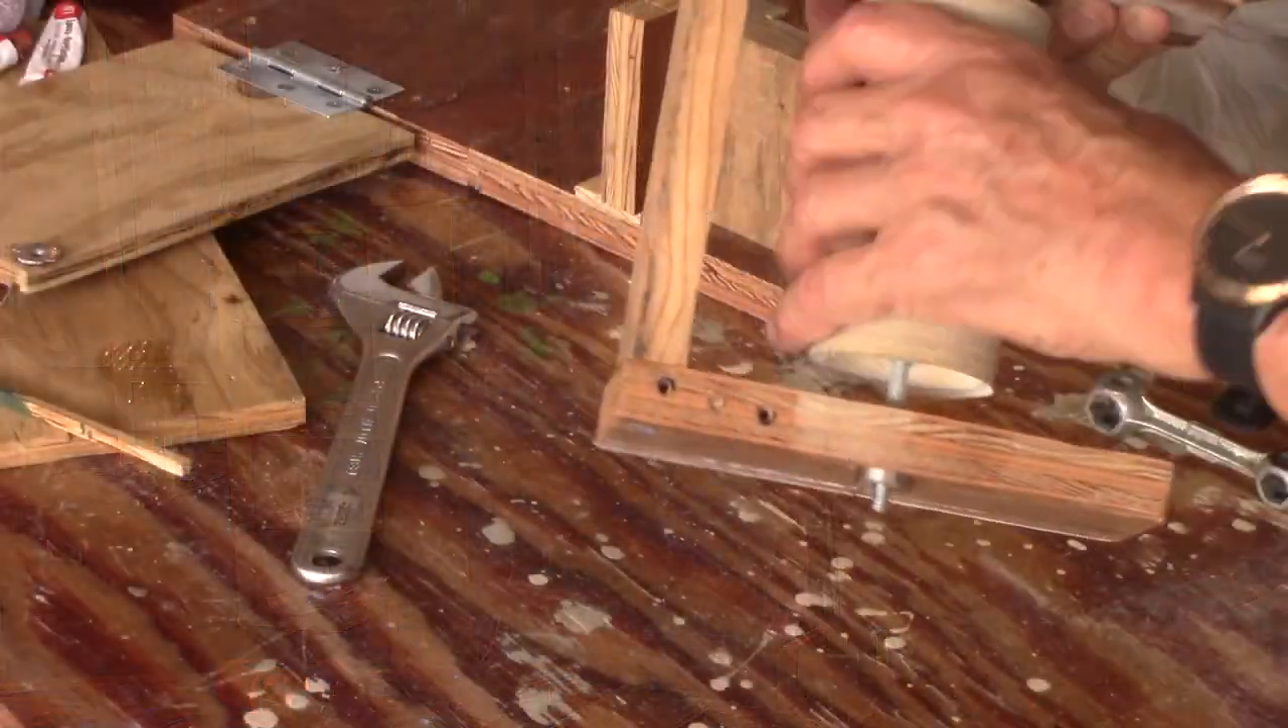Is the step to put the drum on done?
No.